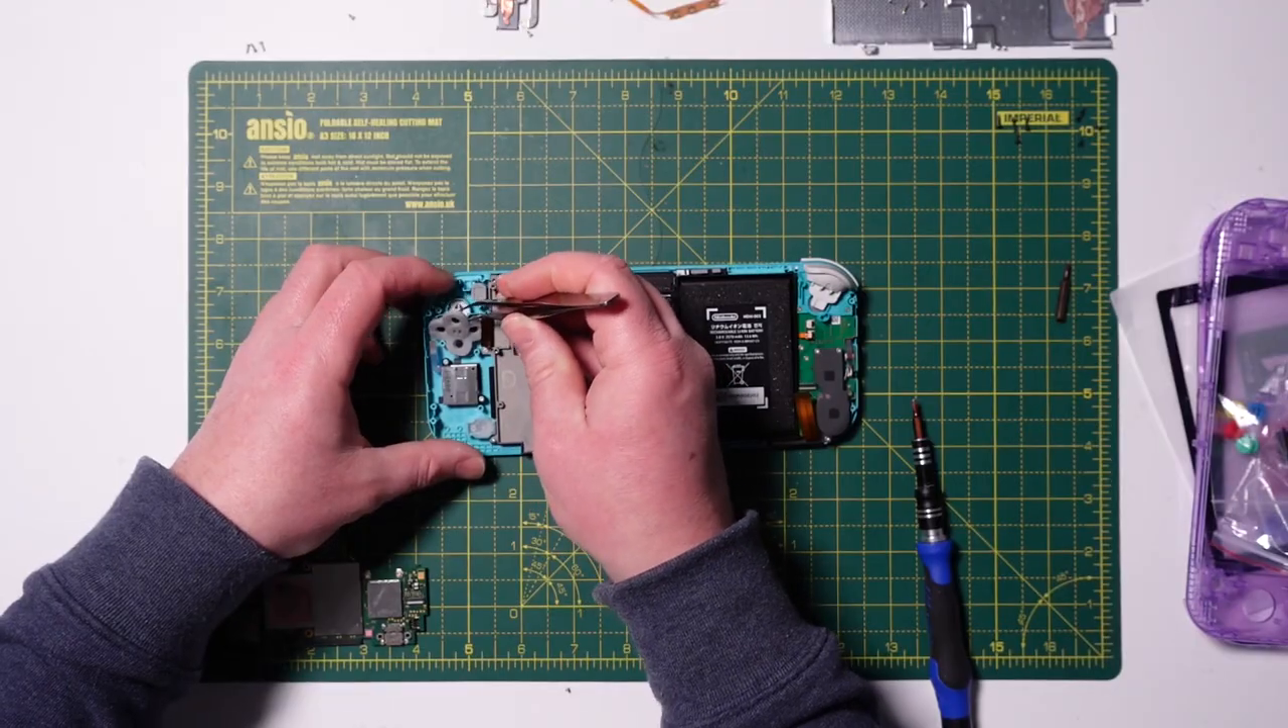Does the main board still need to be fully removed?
No.